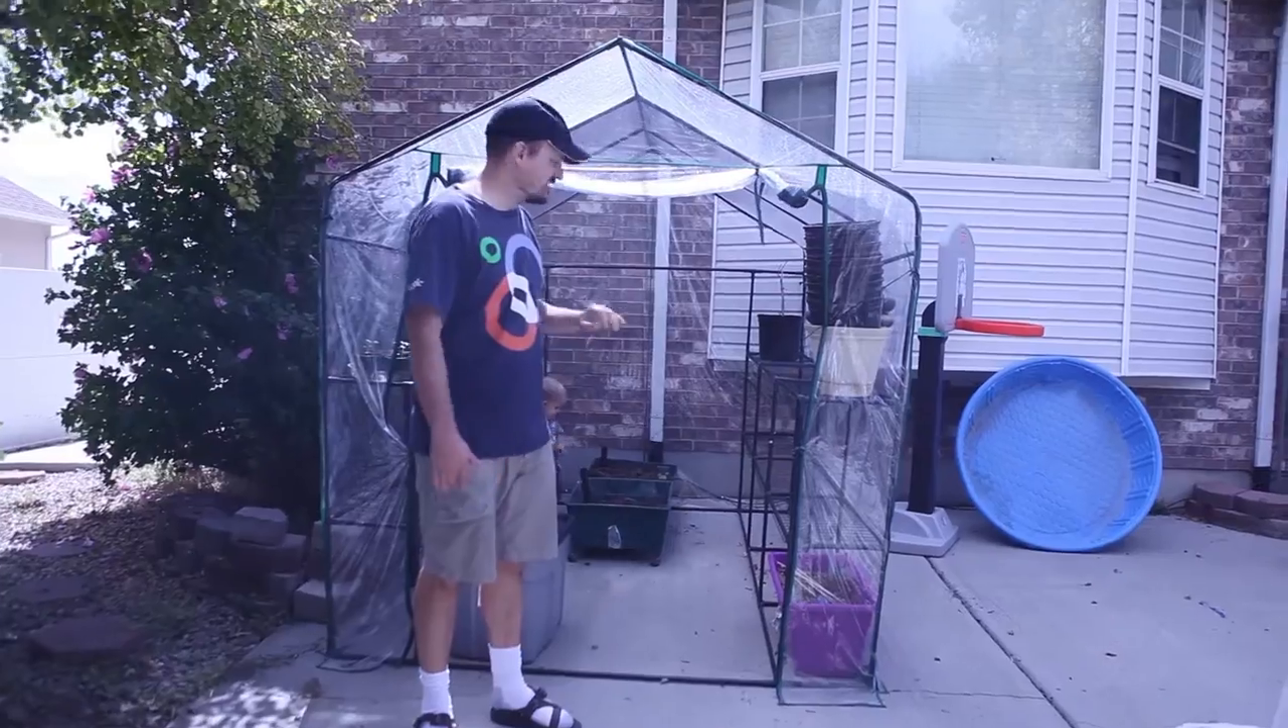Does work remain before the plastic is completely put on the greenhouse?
No.